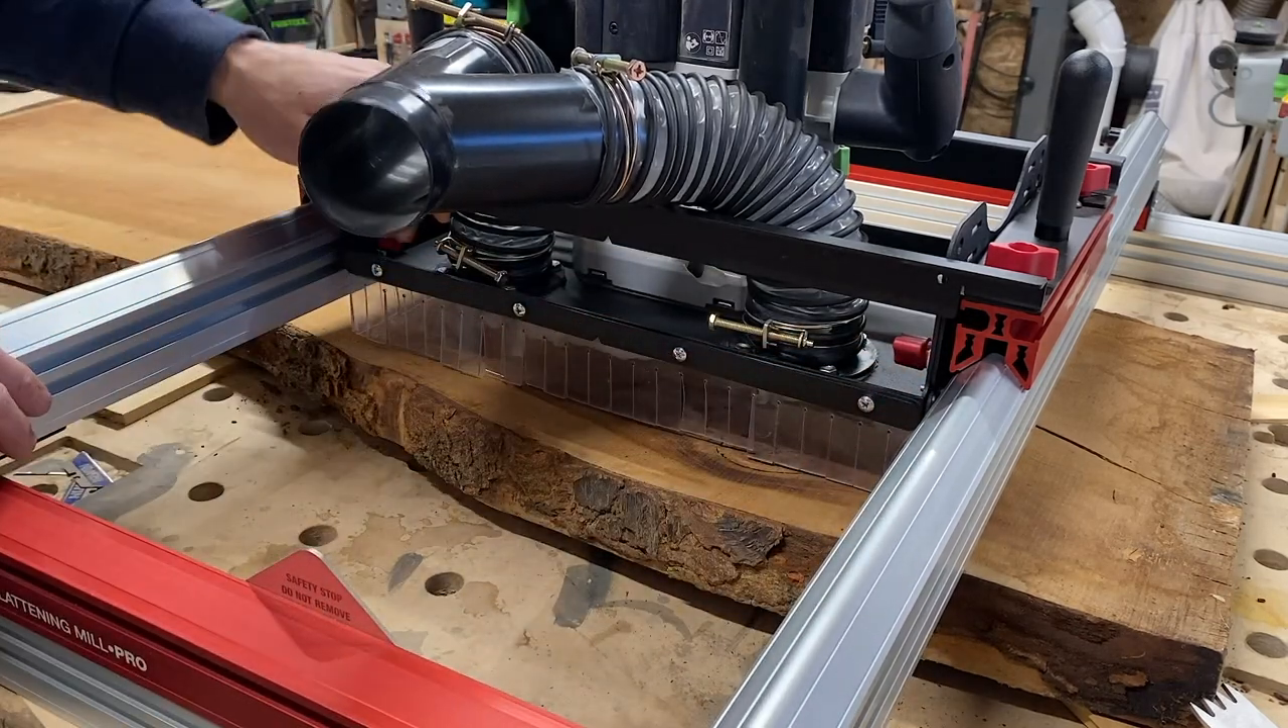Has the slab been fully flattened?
No.